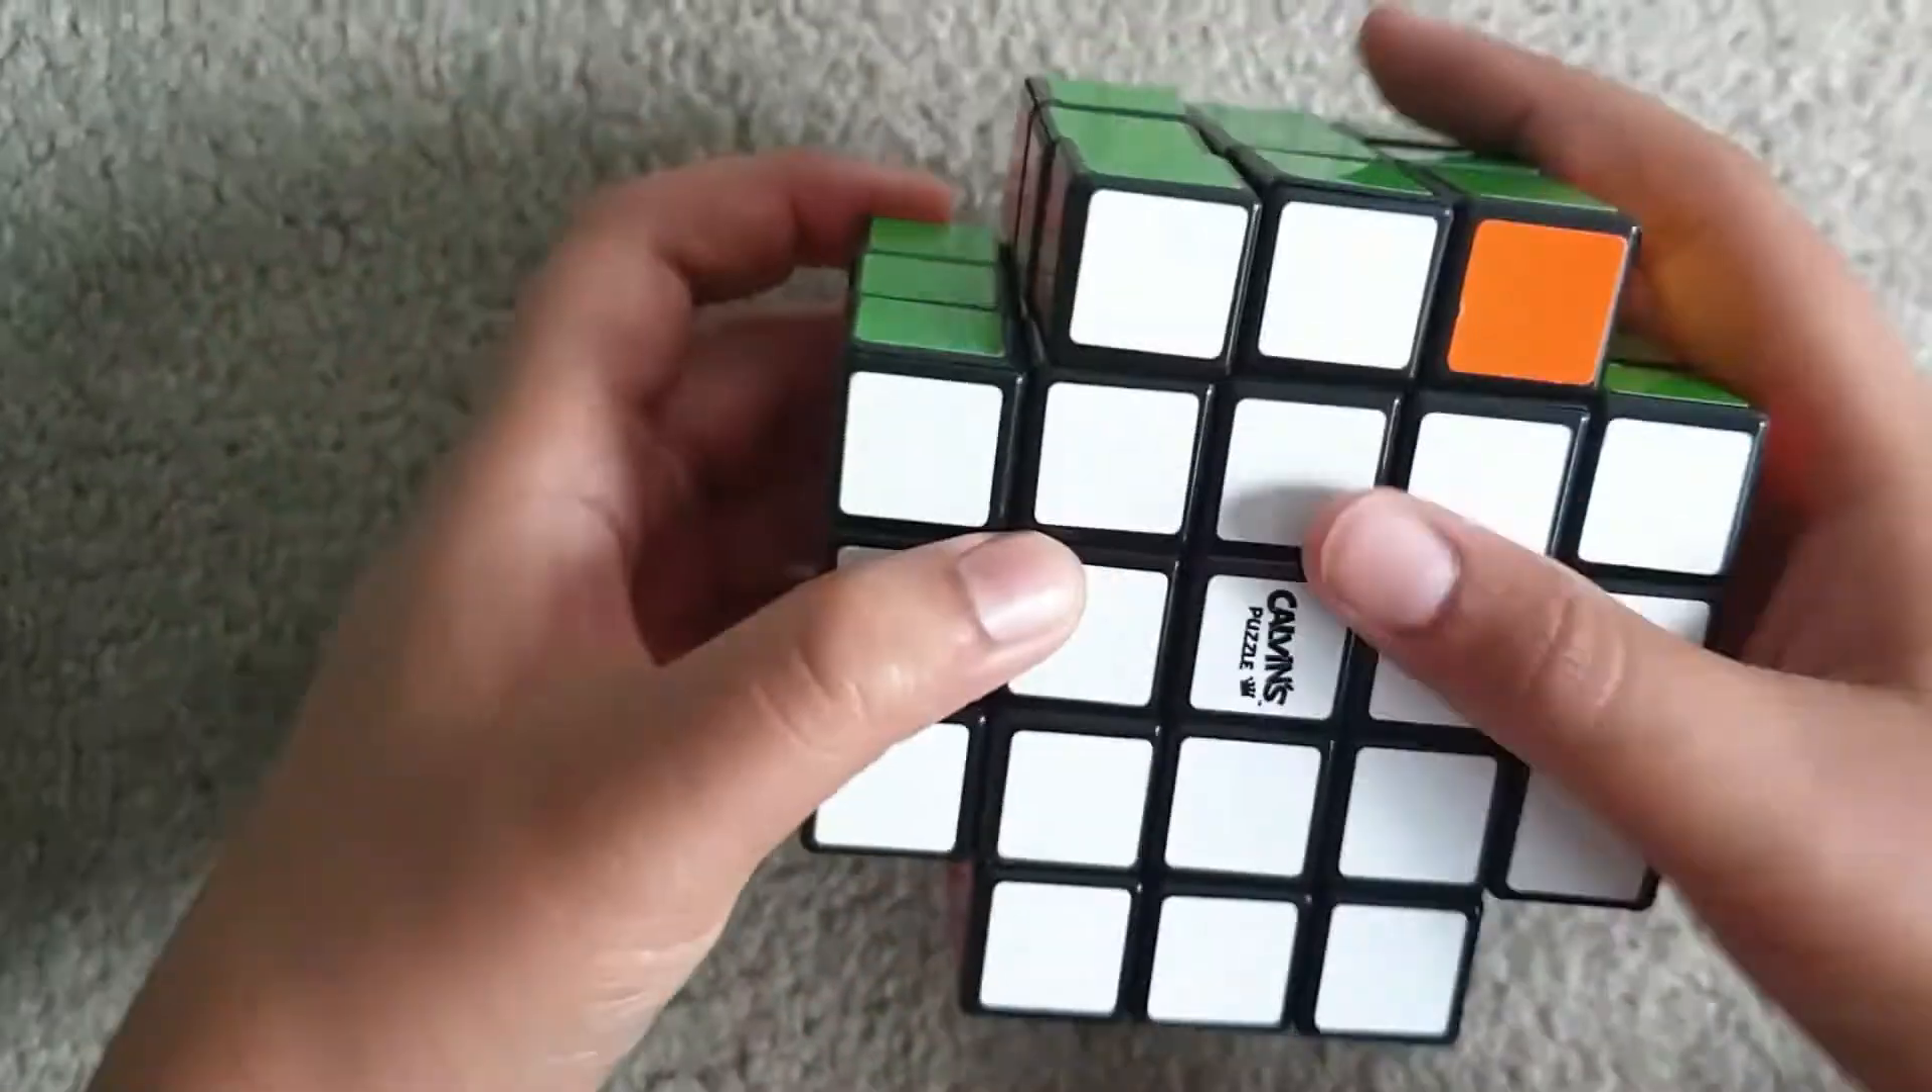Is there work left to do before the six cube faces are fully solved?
Yes.